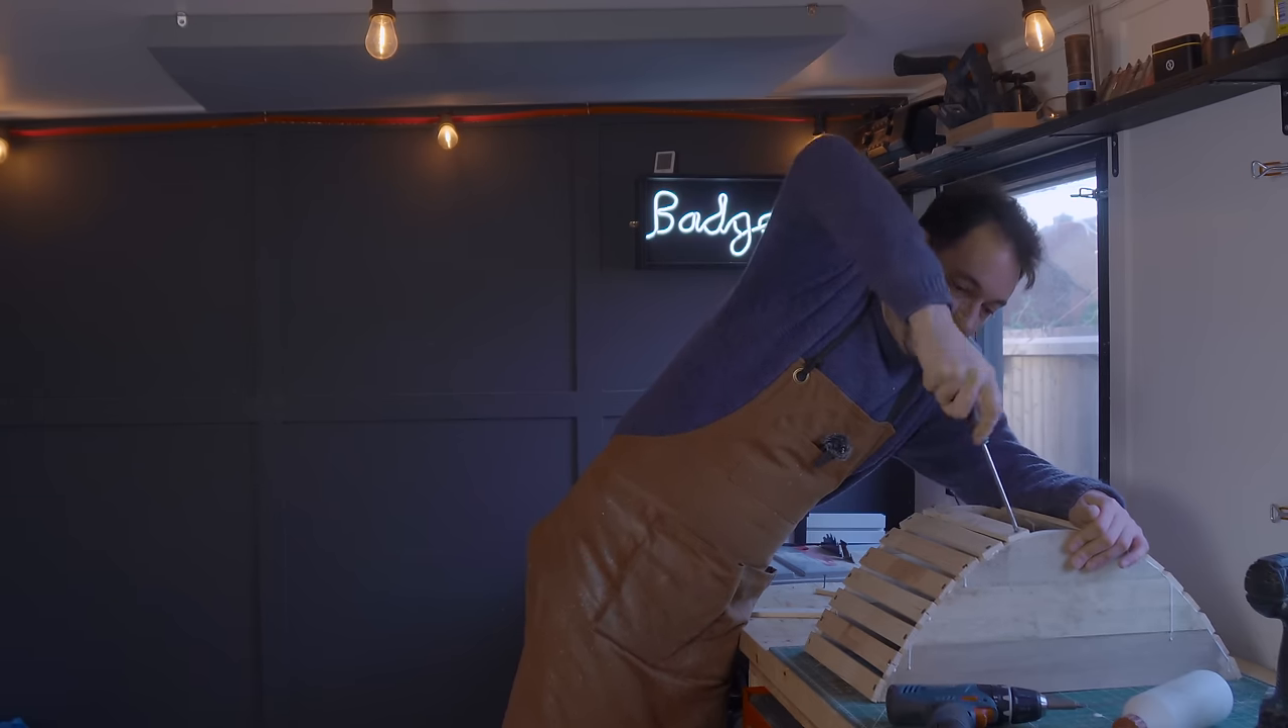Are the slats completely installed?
No.